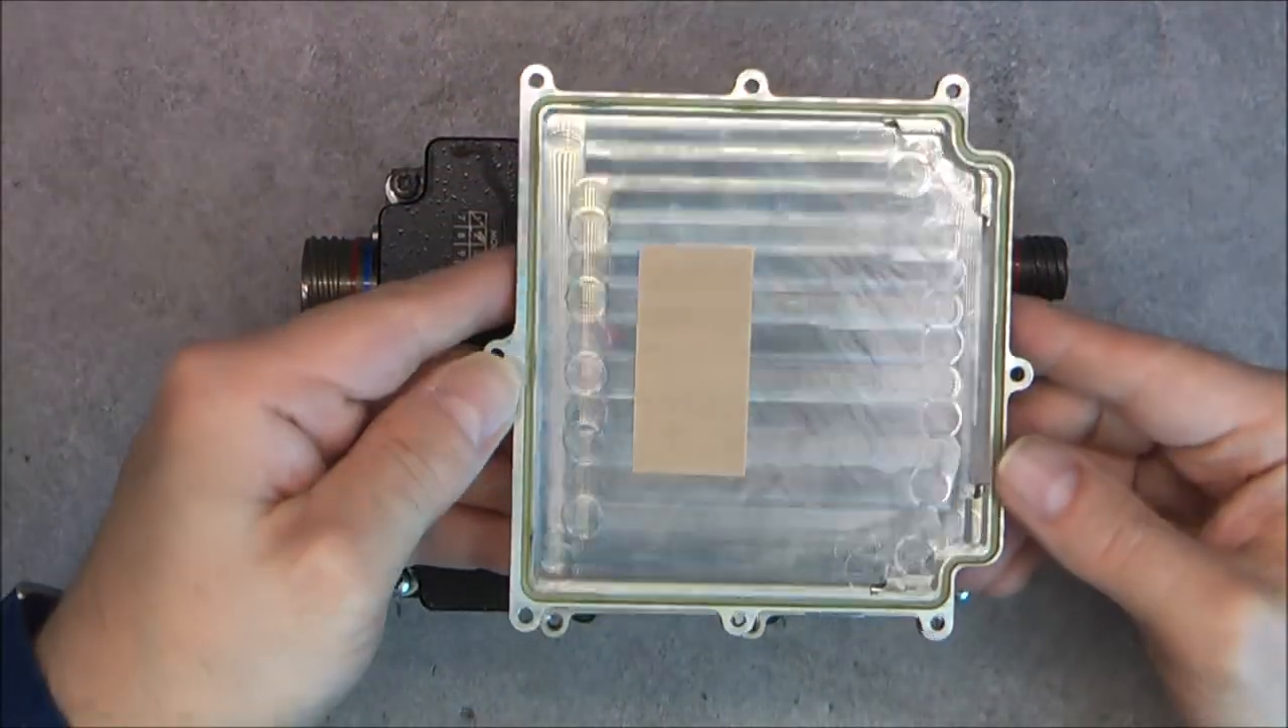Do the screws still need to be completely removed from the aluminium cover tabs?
No.